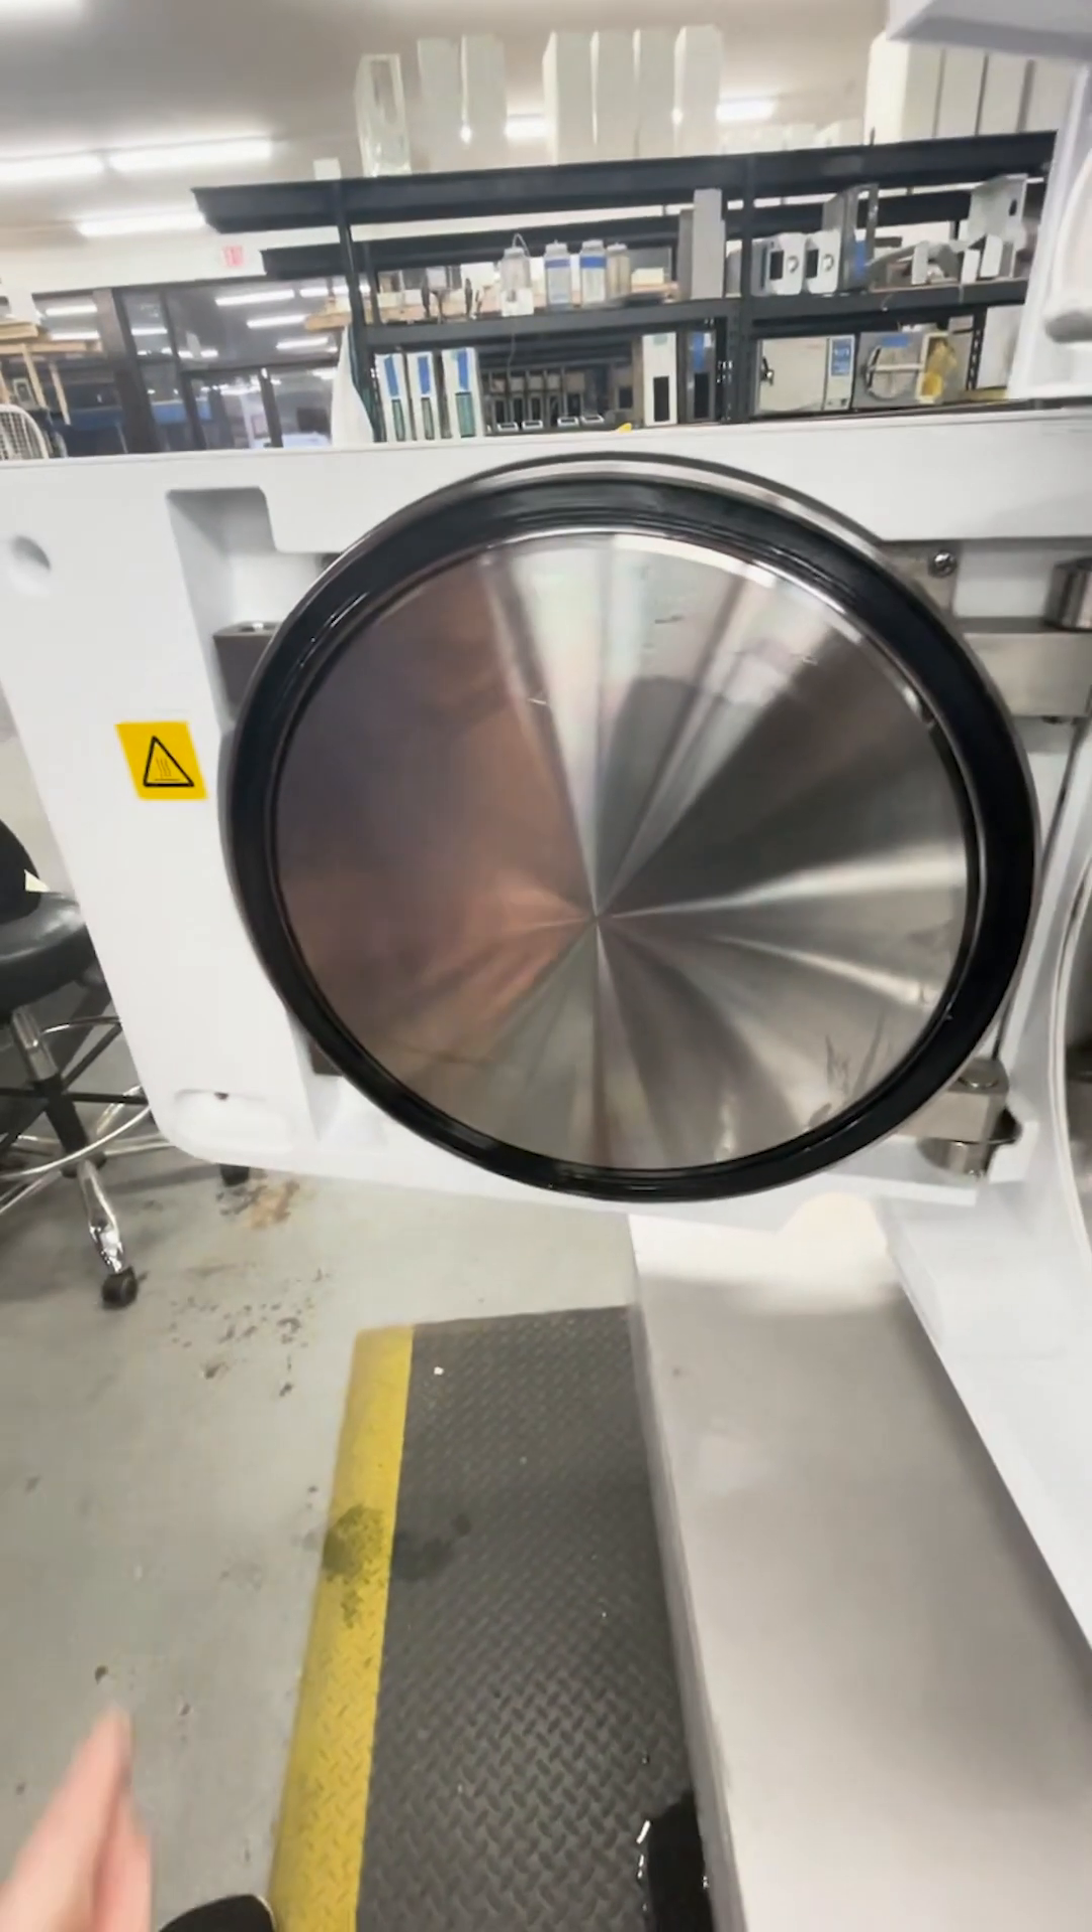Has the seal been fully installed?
Yes.